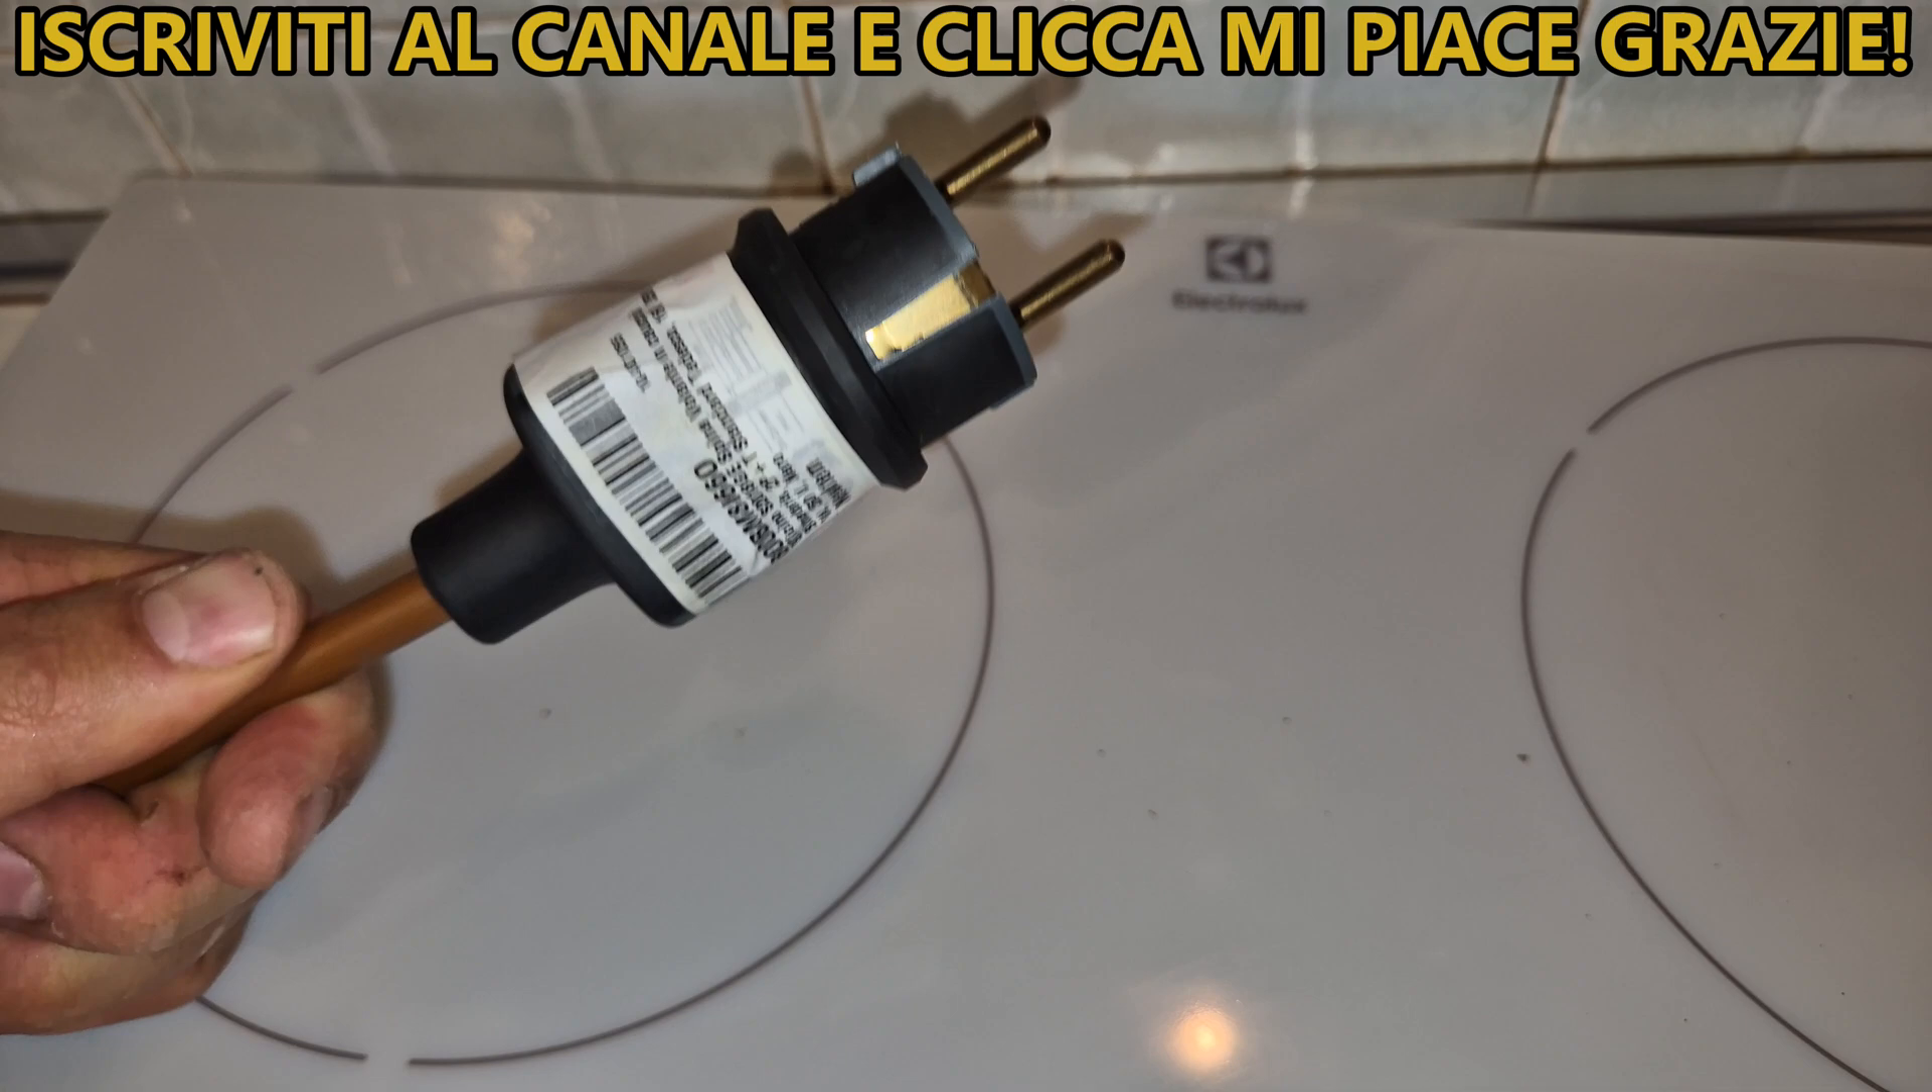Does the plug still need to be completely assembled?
No.